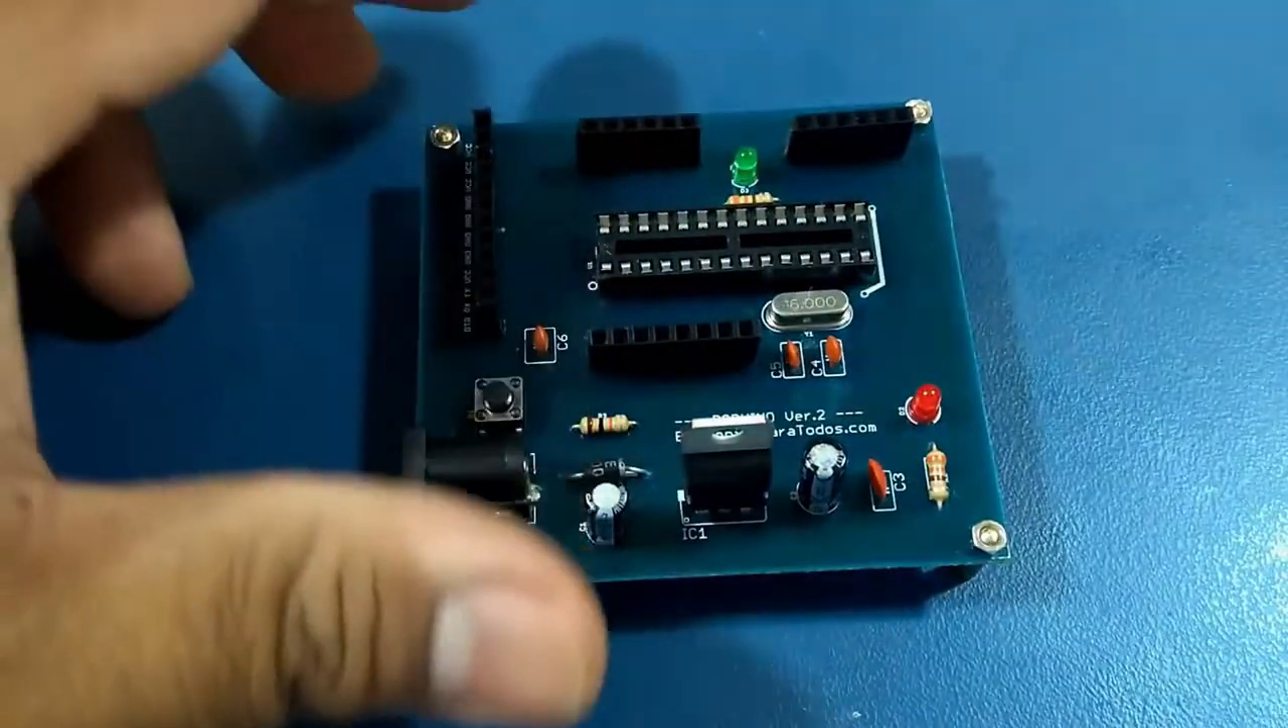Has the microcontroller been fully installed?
No.